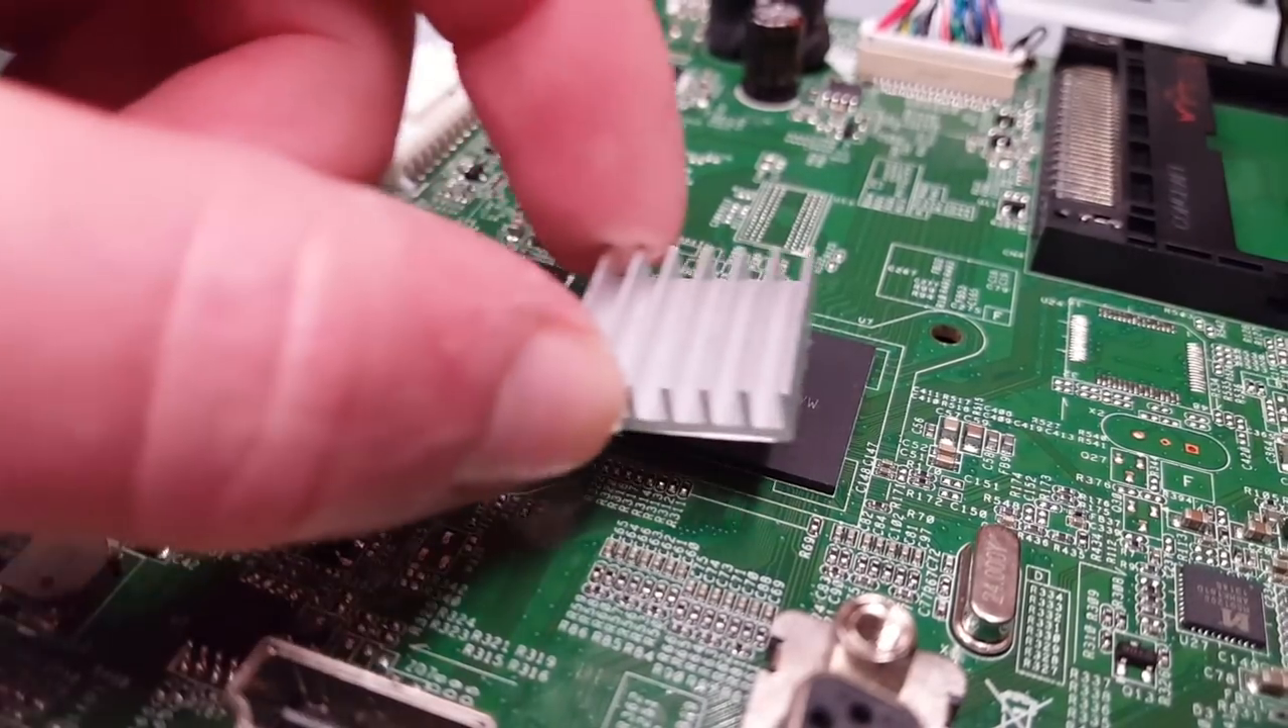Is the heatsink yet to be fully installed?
Yes.